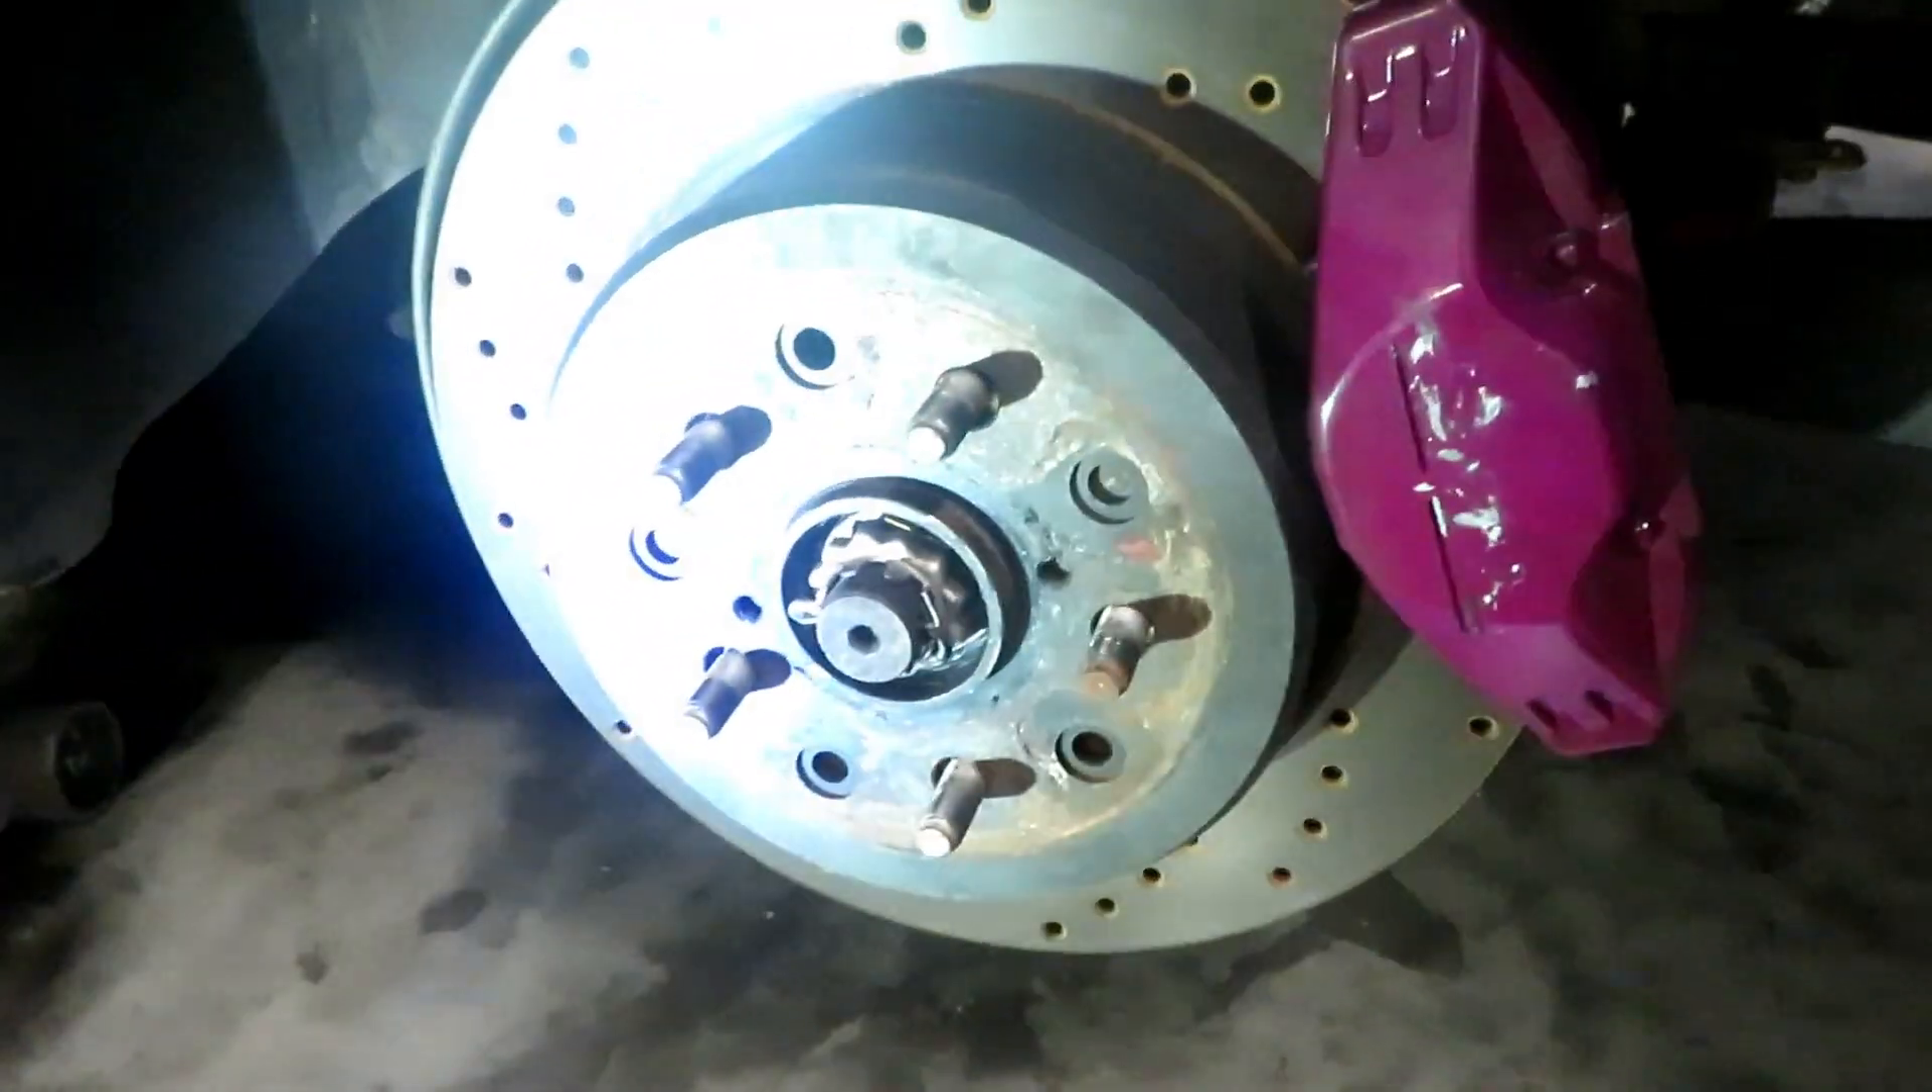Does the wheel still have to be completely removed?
No.